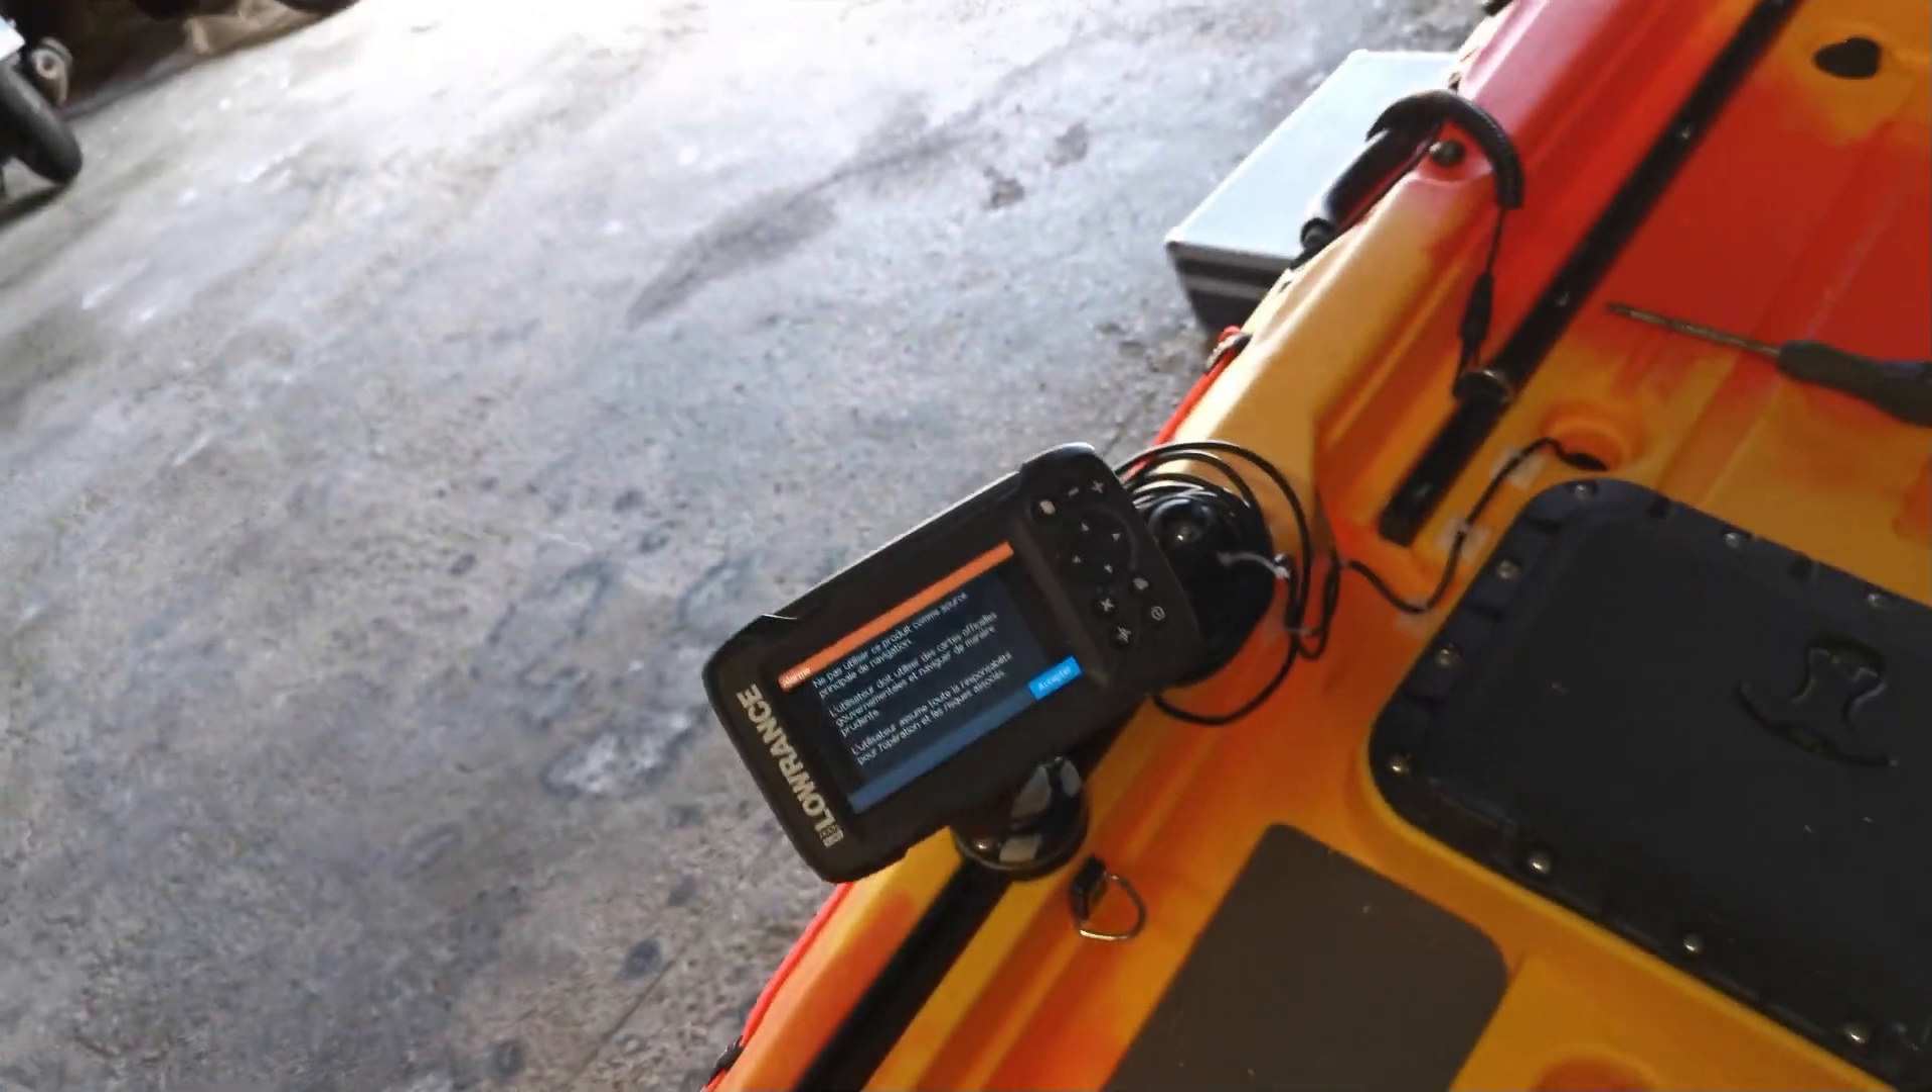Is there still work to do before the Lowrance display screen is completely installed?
No.